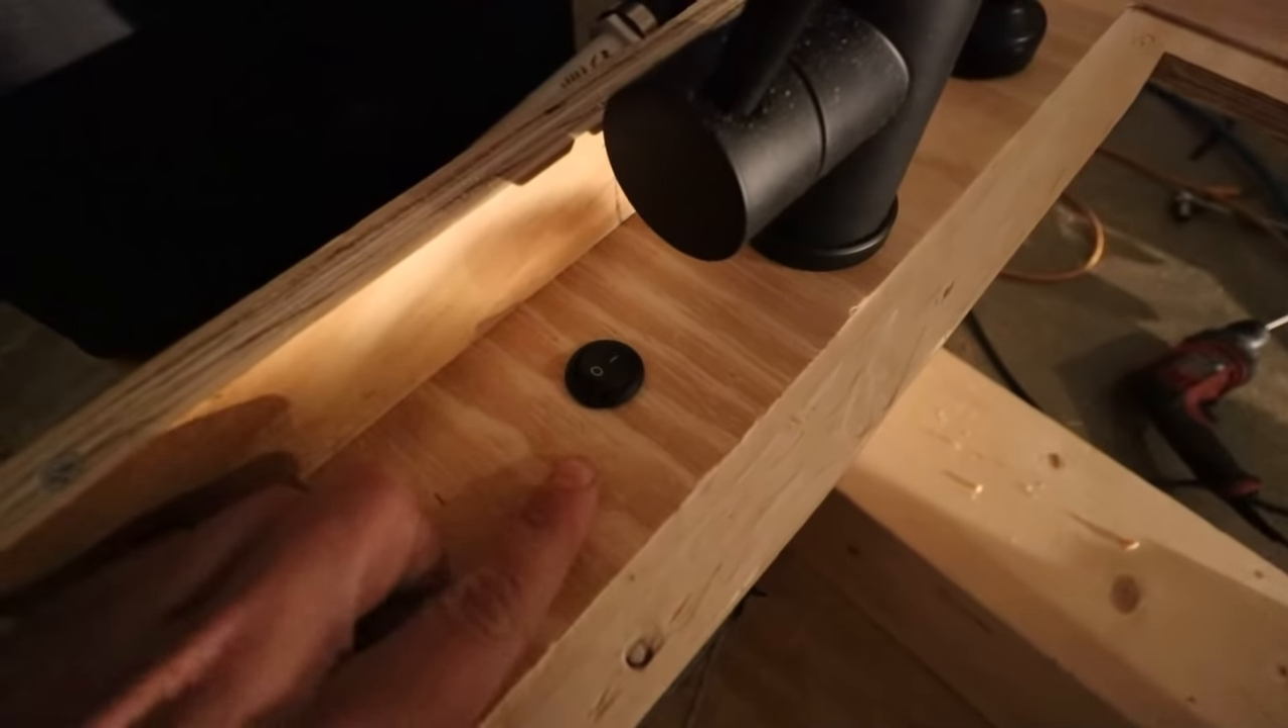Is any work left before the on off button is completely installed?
No.